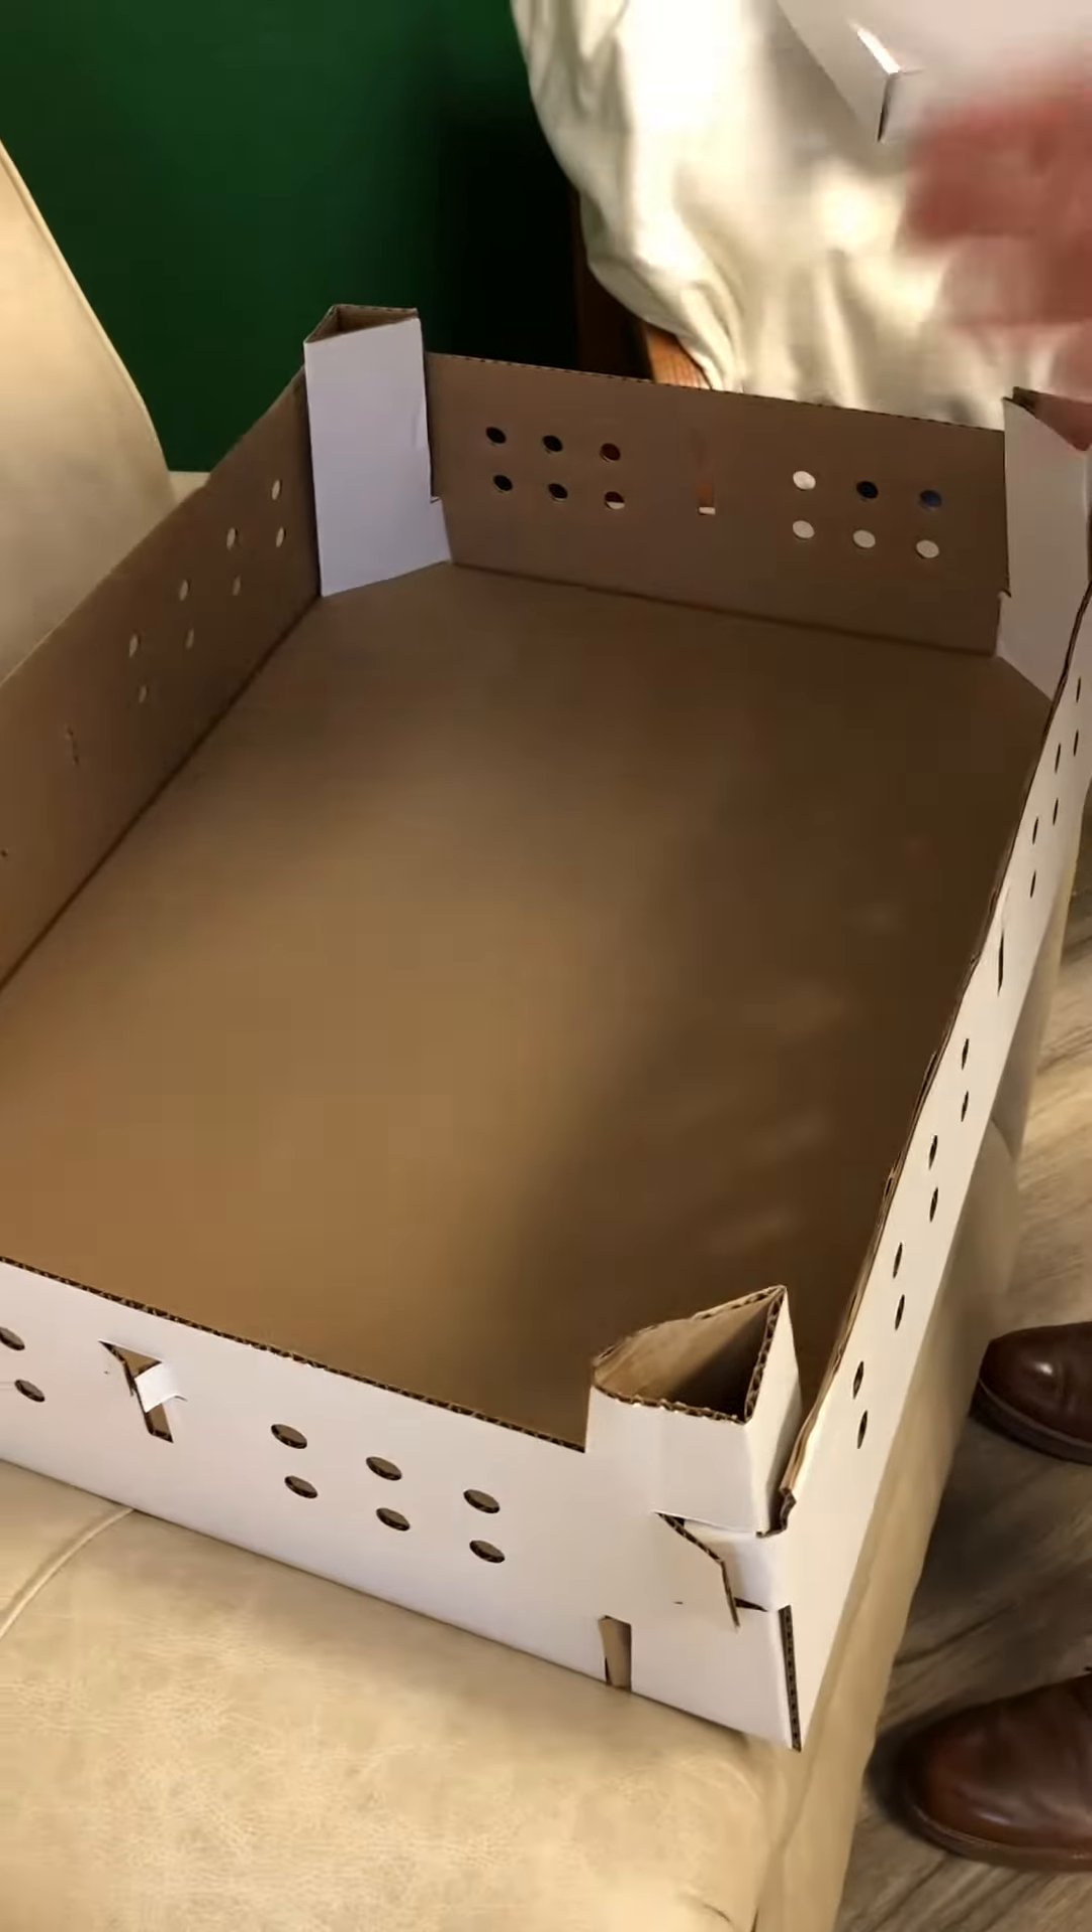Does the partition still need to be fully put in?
Yes.